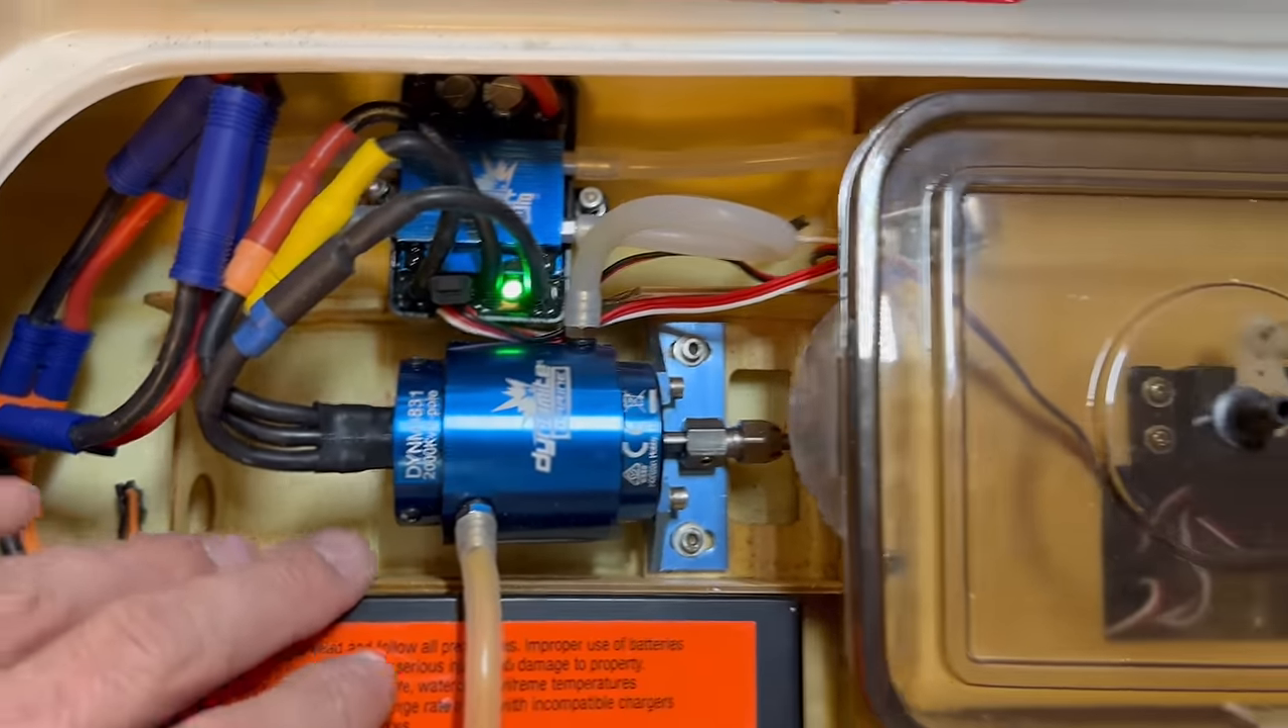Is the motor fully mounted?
Yes.